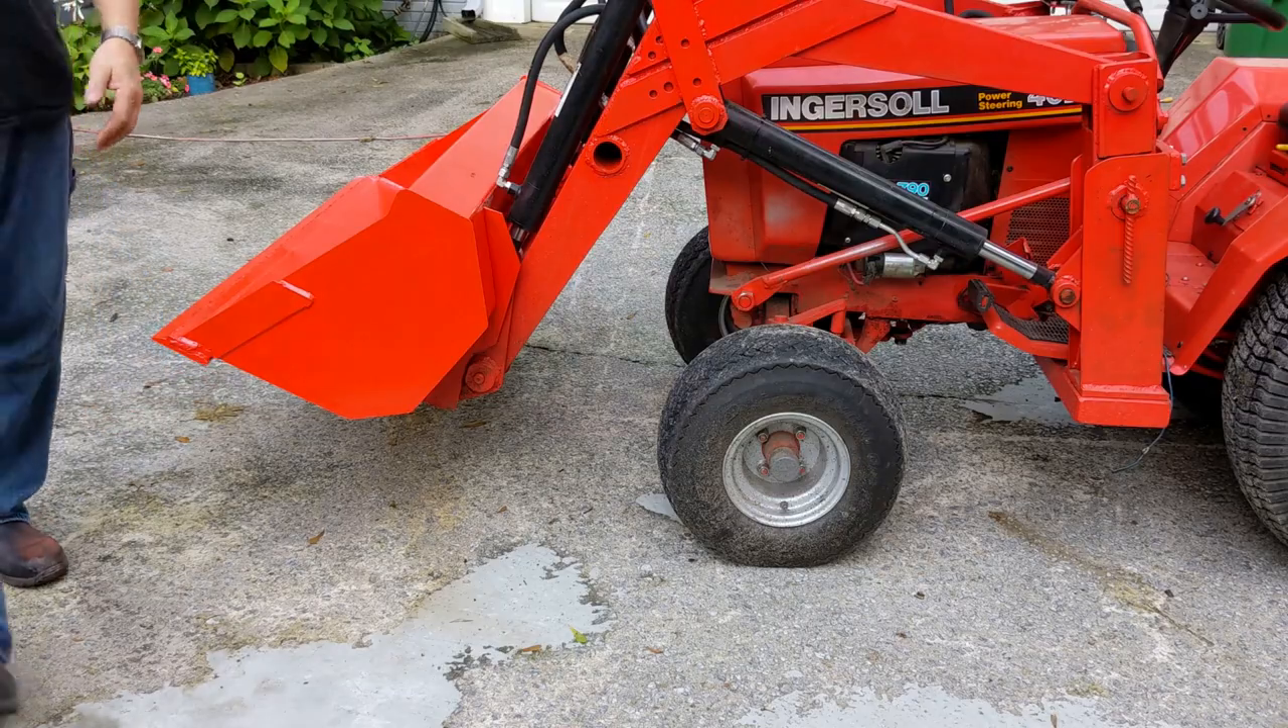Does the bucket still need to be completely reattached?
No.